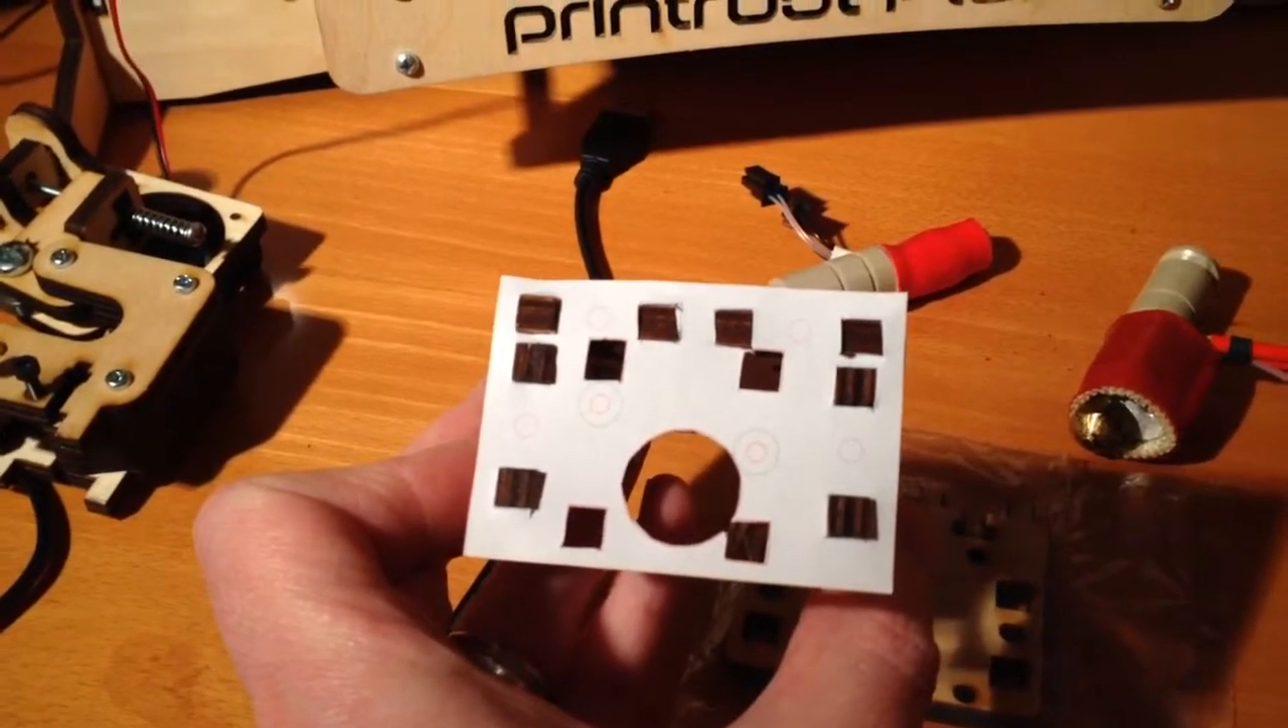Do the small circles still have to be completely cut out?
Yes.